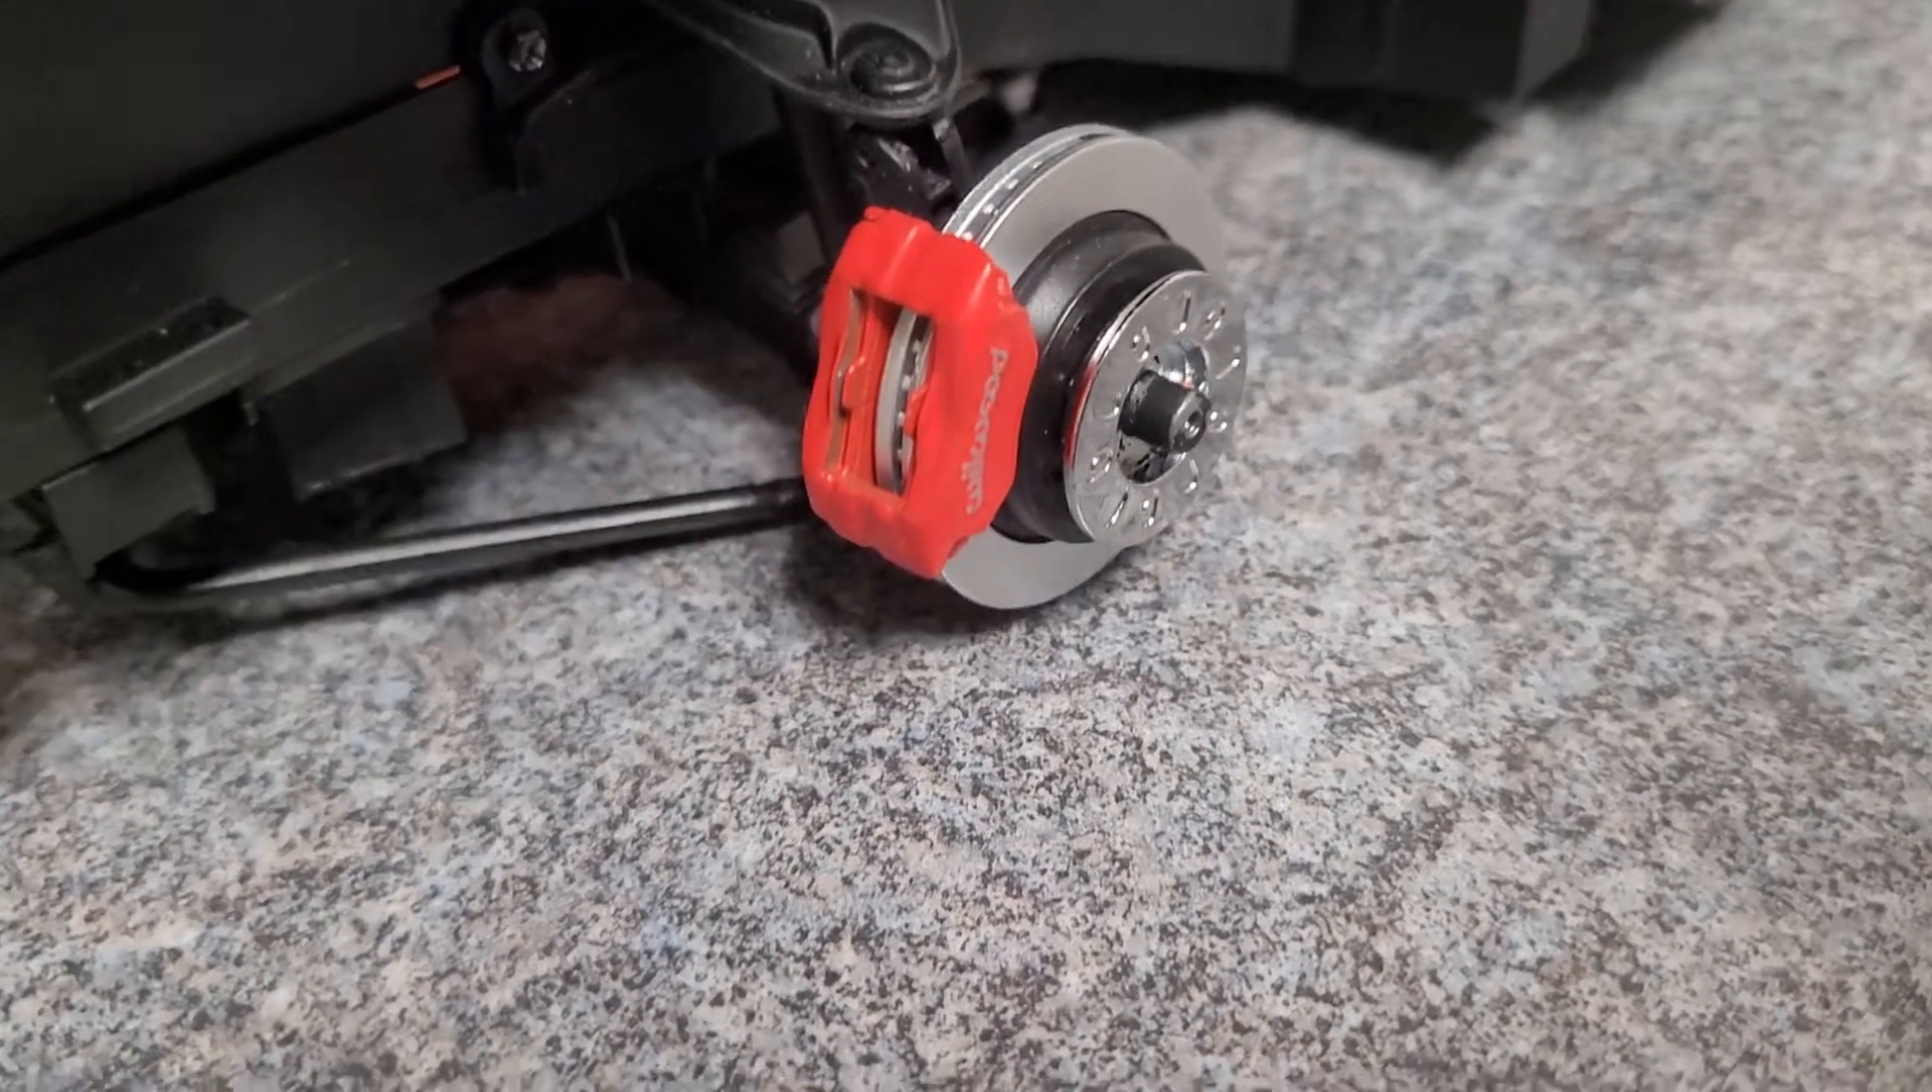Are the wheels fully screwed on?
No.